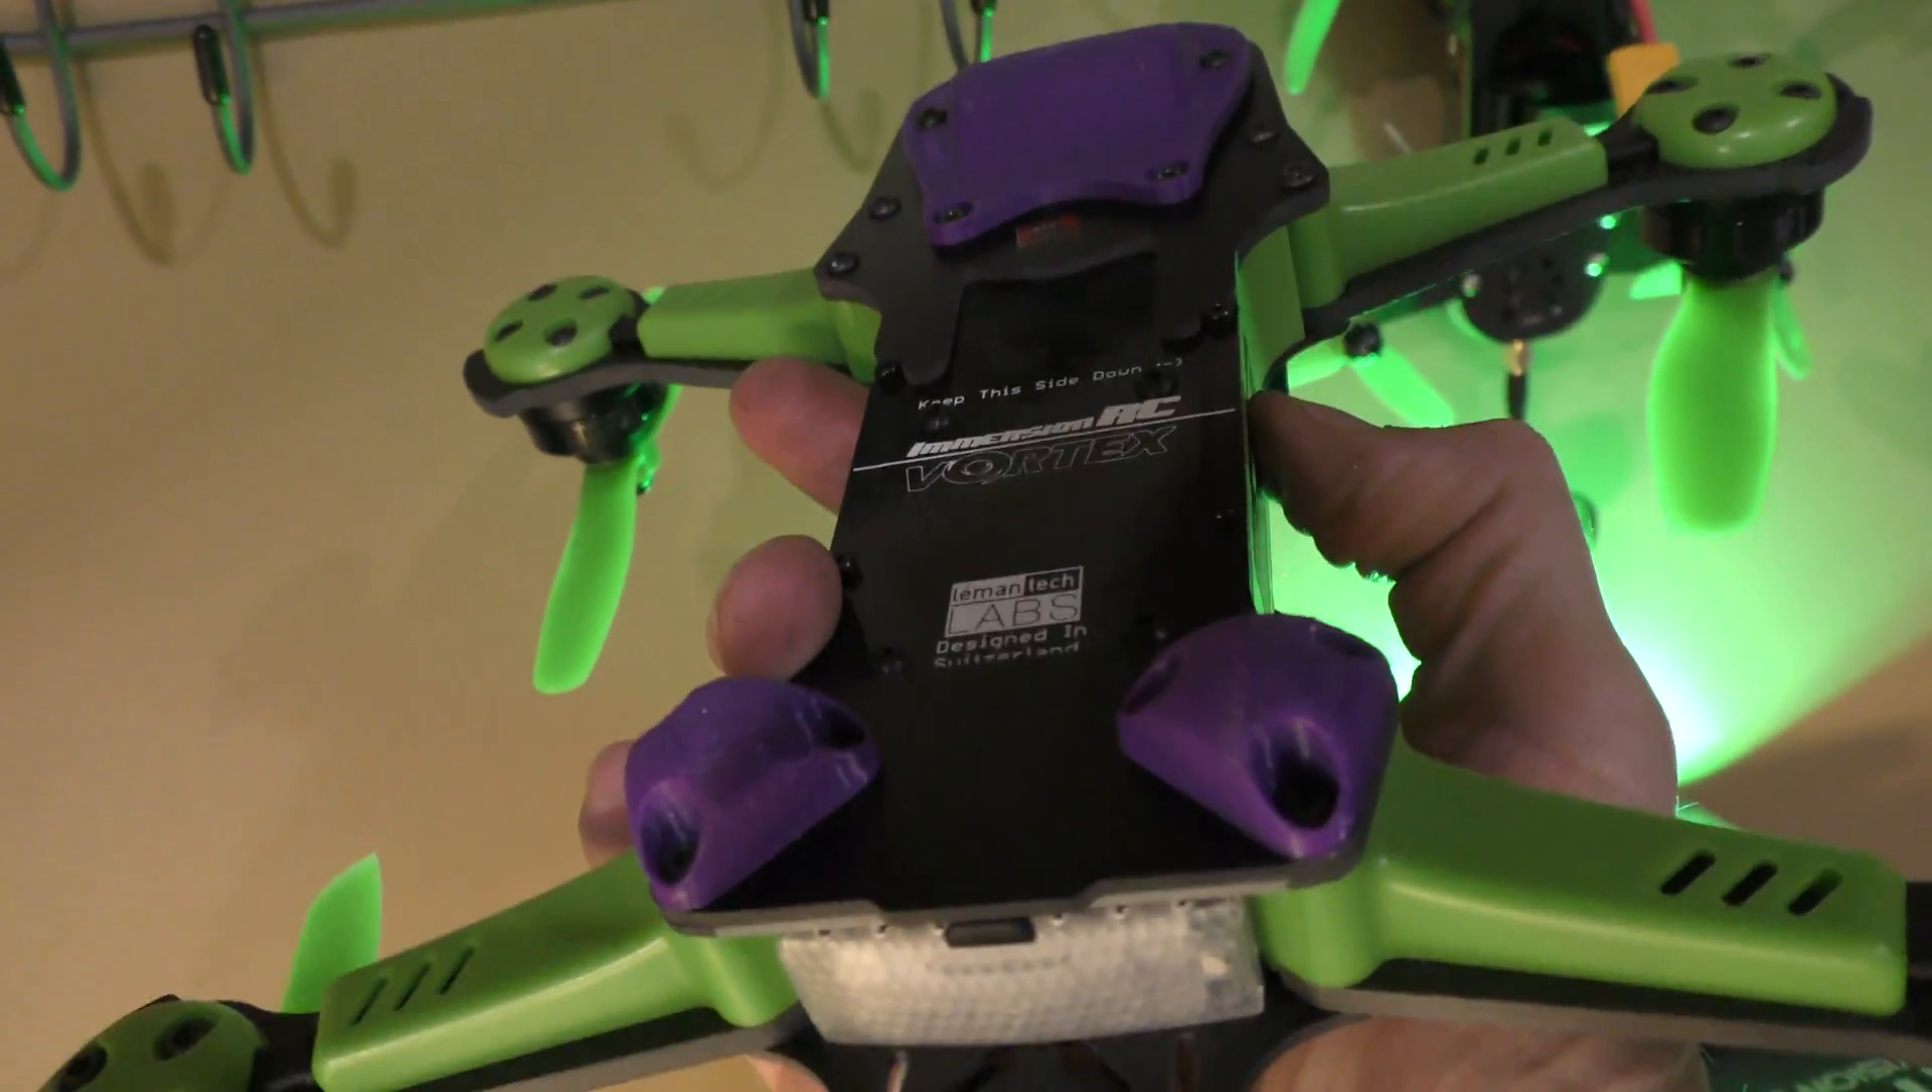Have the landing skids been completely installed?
Yes.